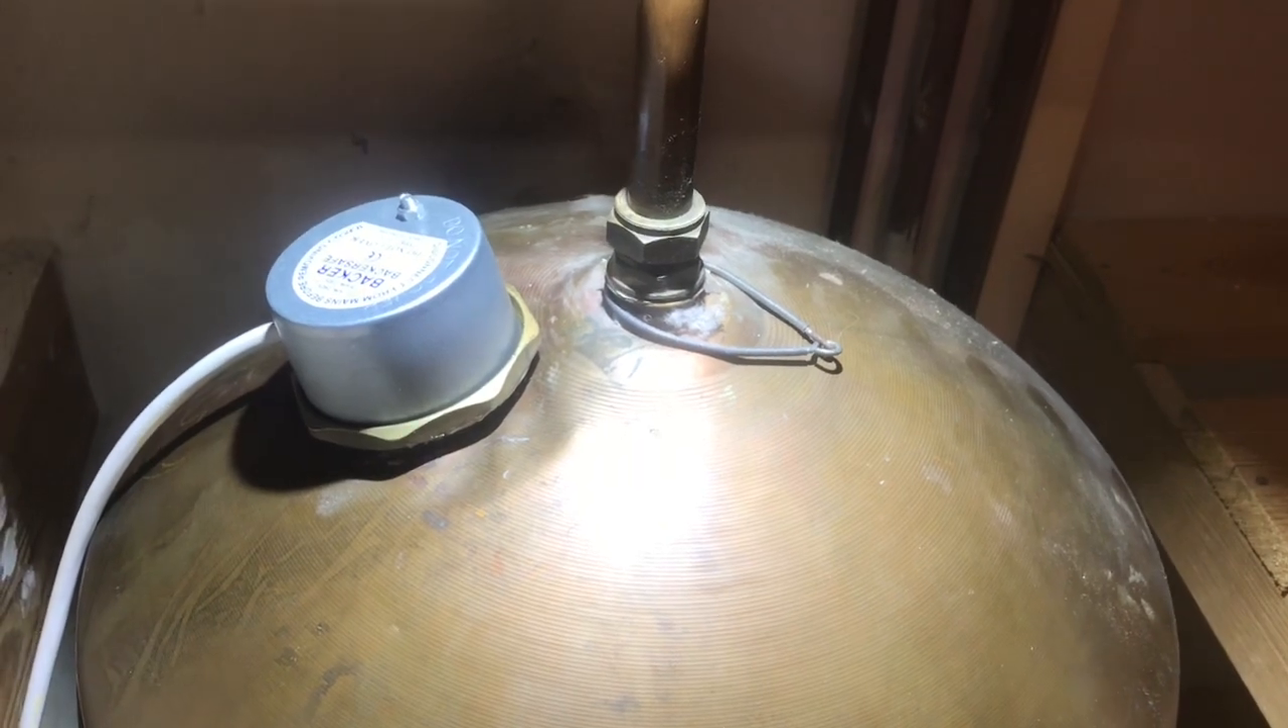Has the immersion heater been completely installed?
Yes.